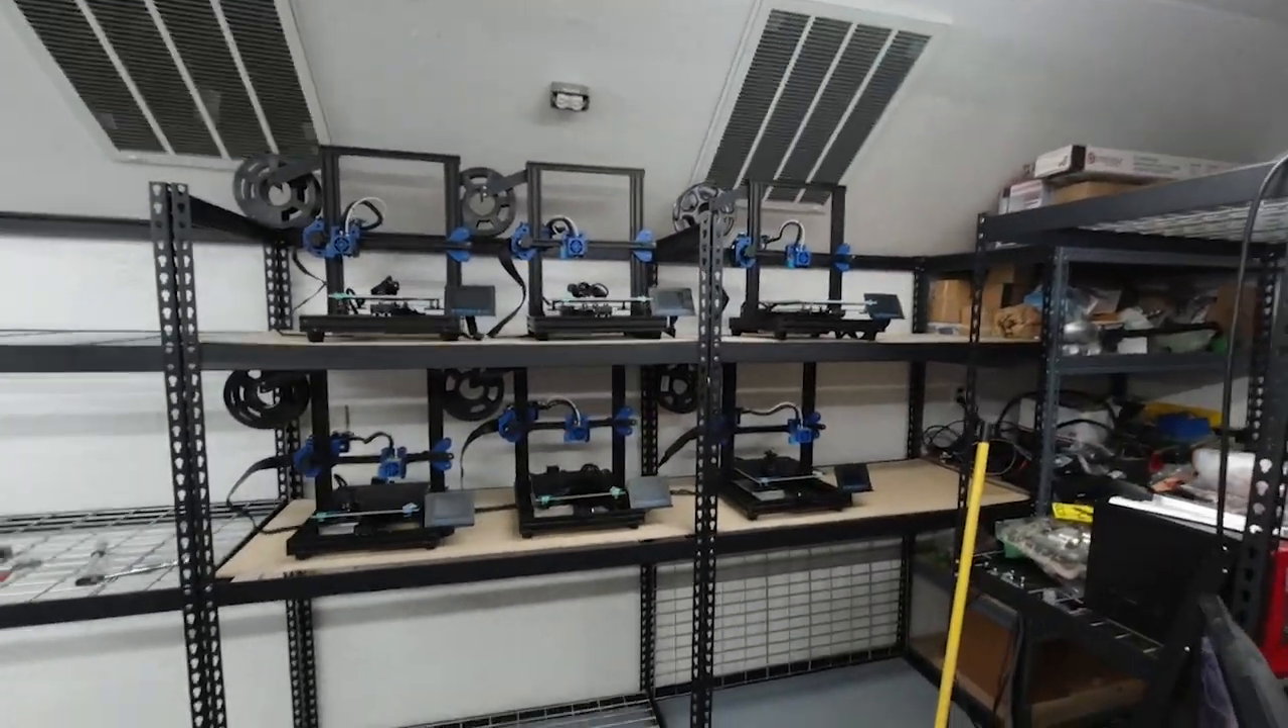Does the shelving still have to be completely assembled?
No.